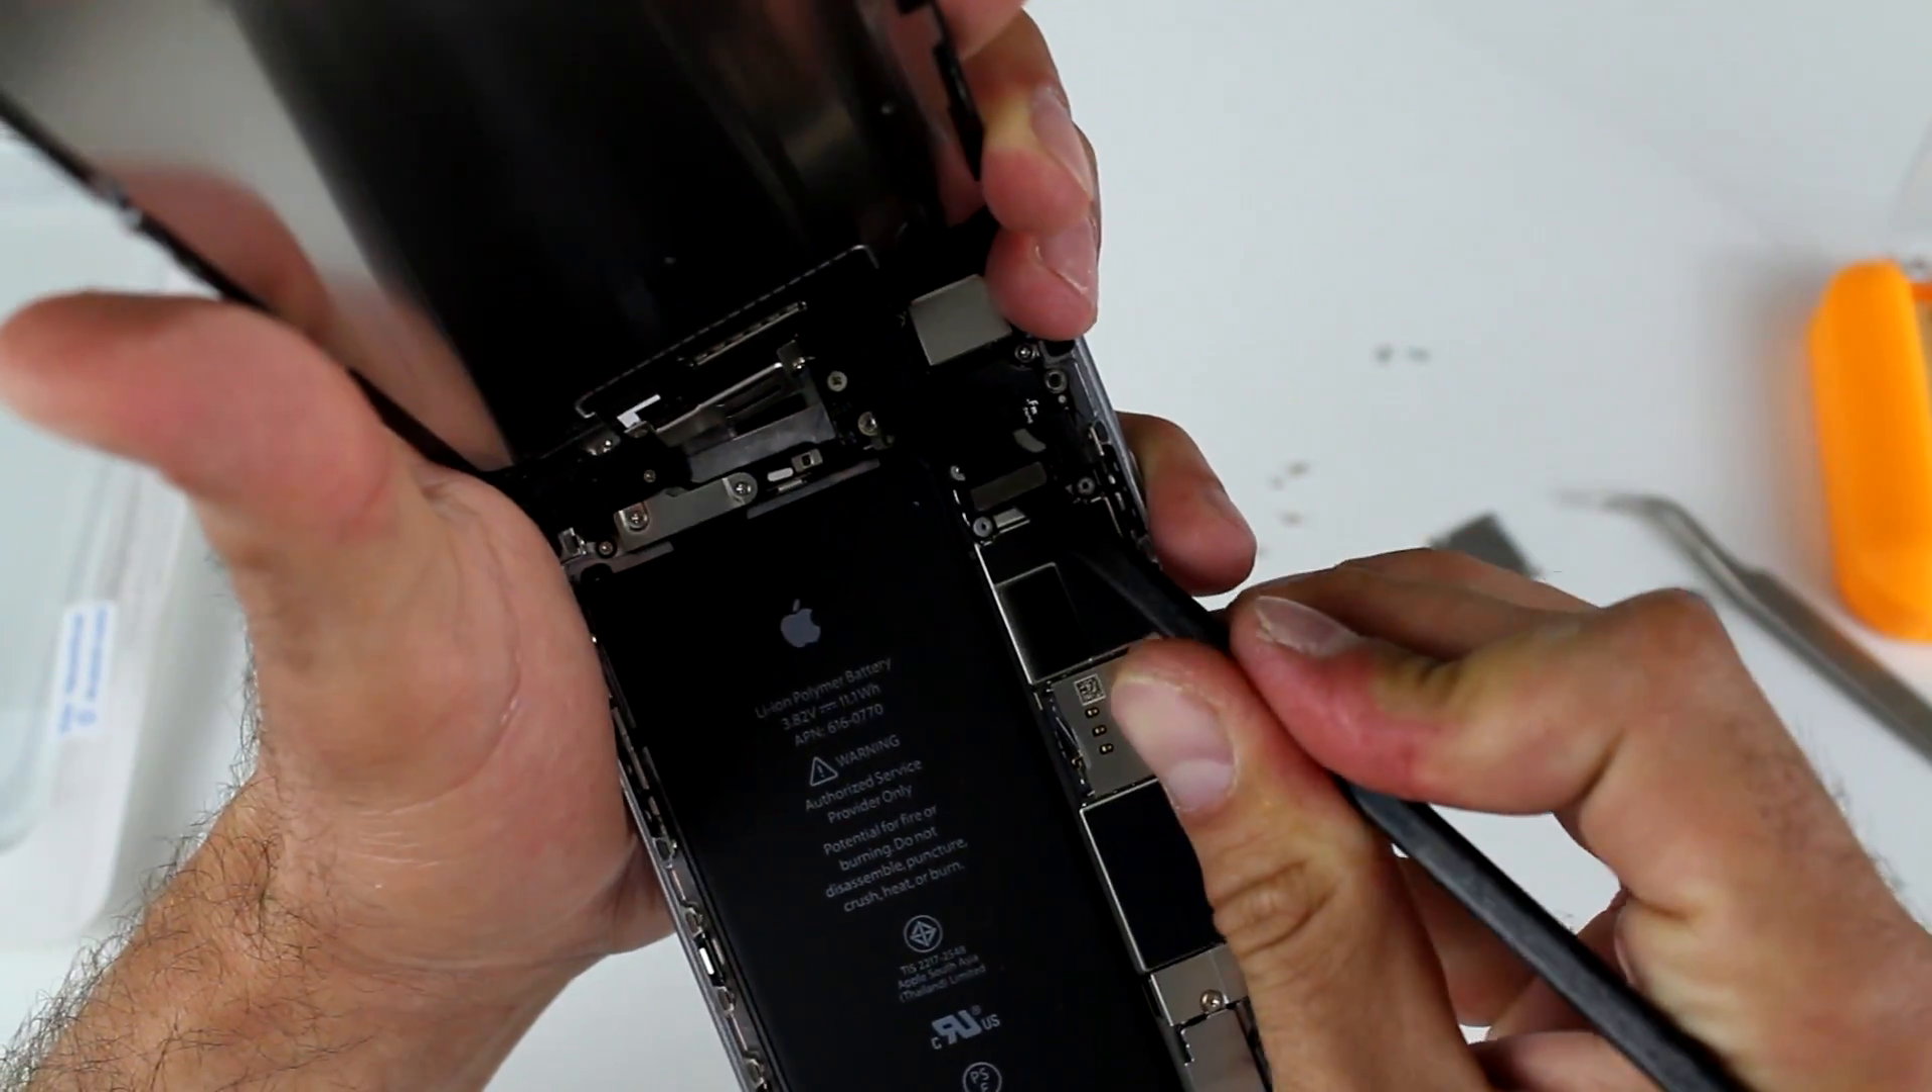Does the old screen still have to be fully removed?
Yes.